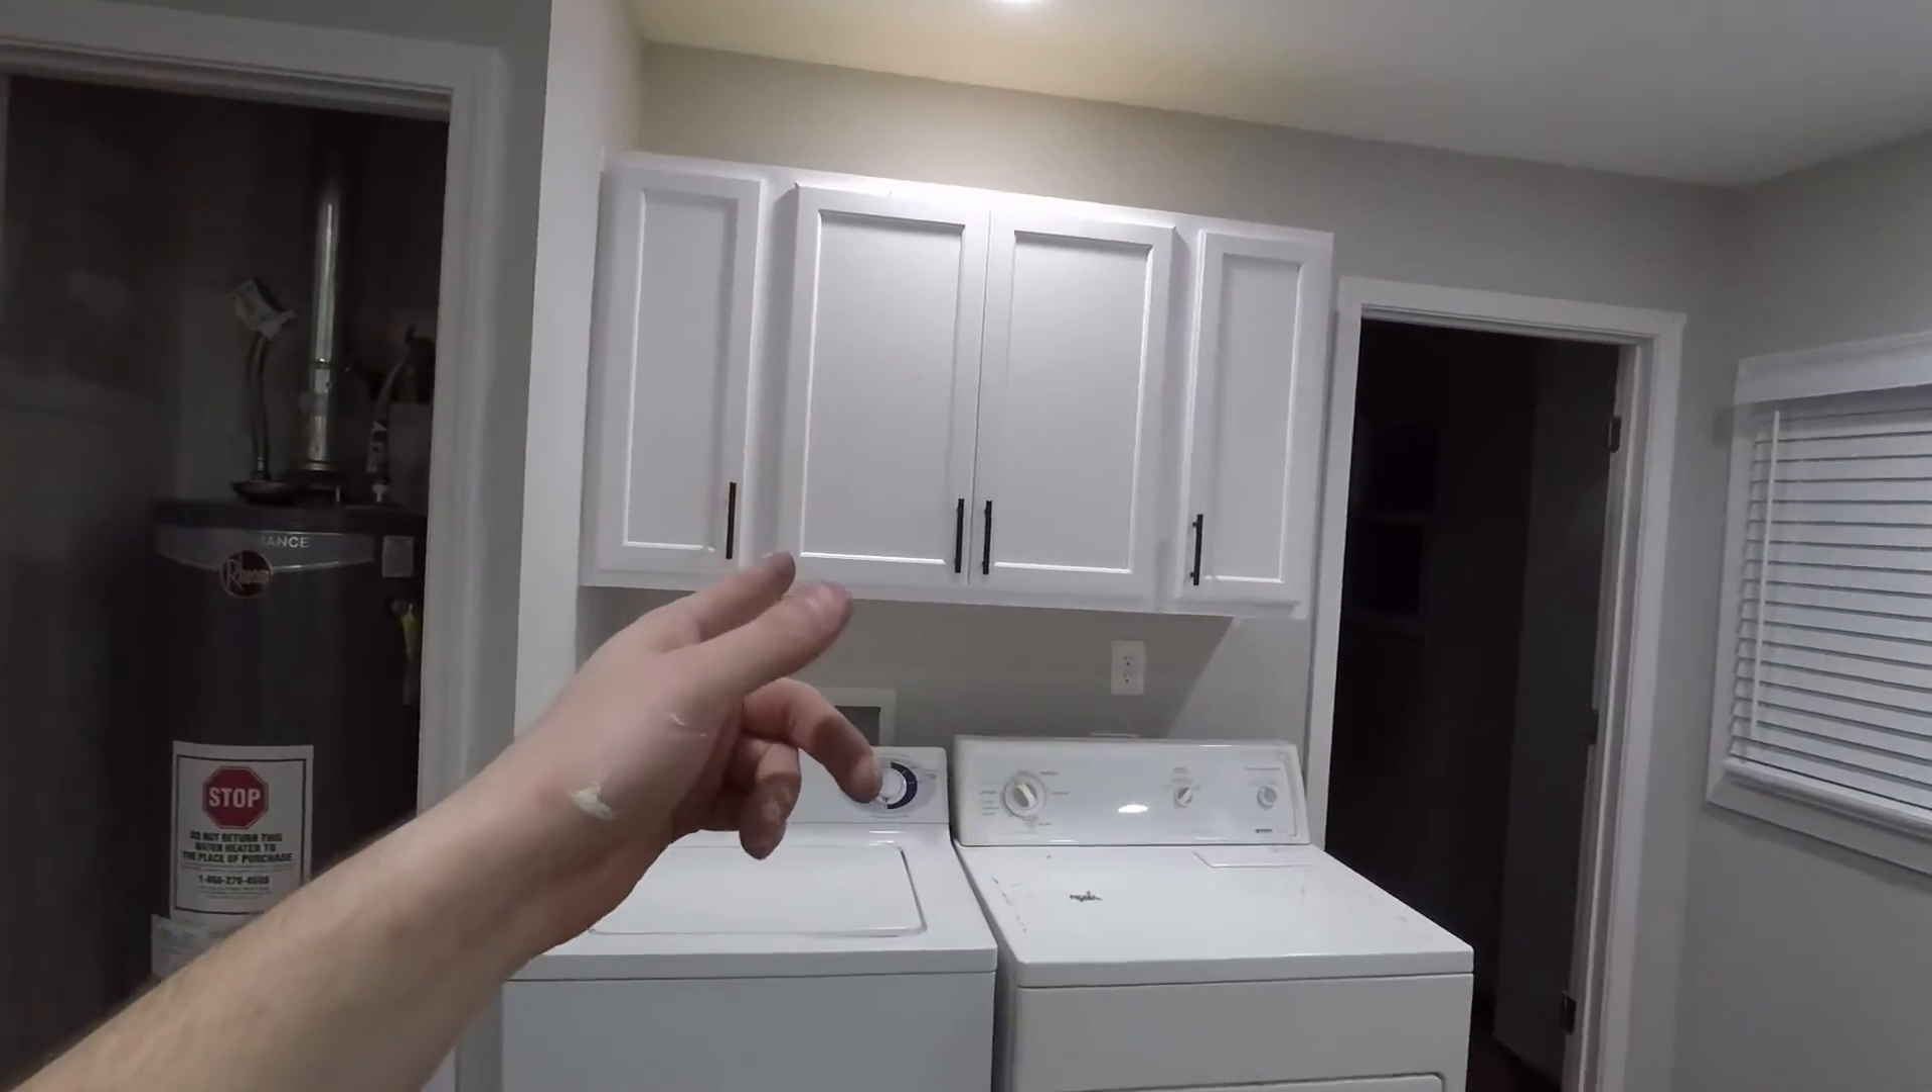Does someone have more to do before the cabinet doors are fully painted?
No.